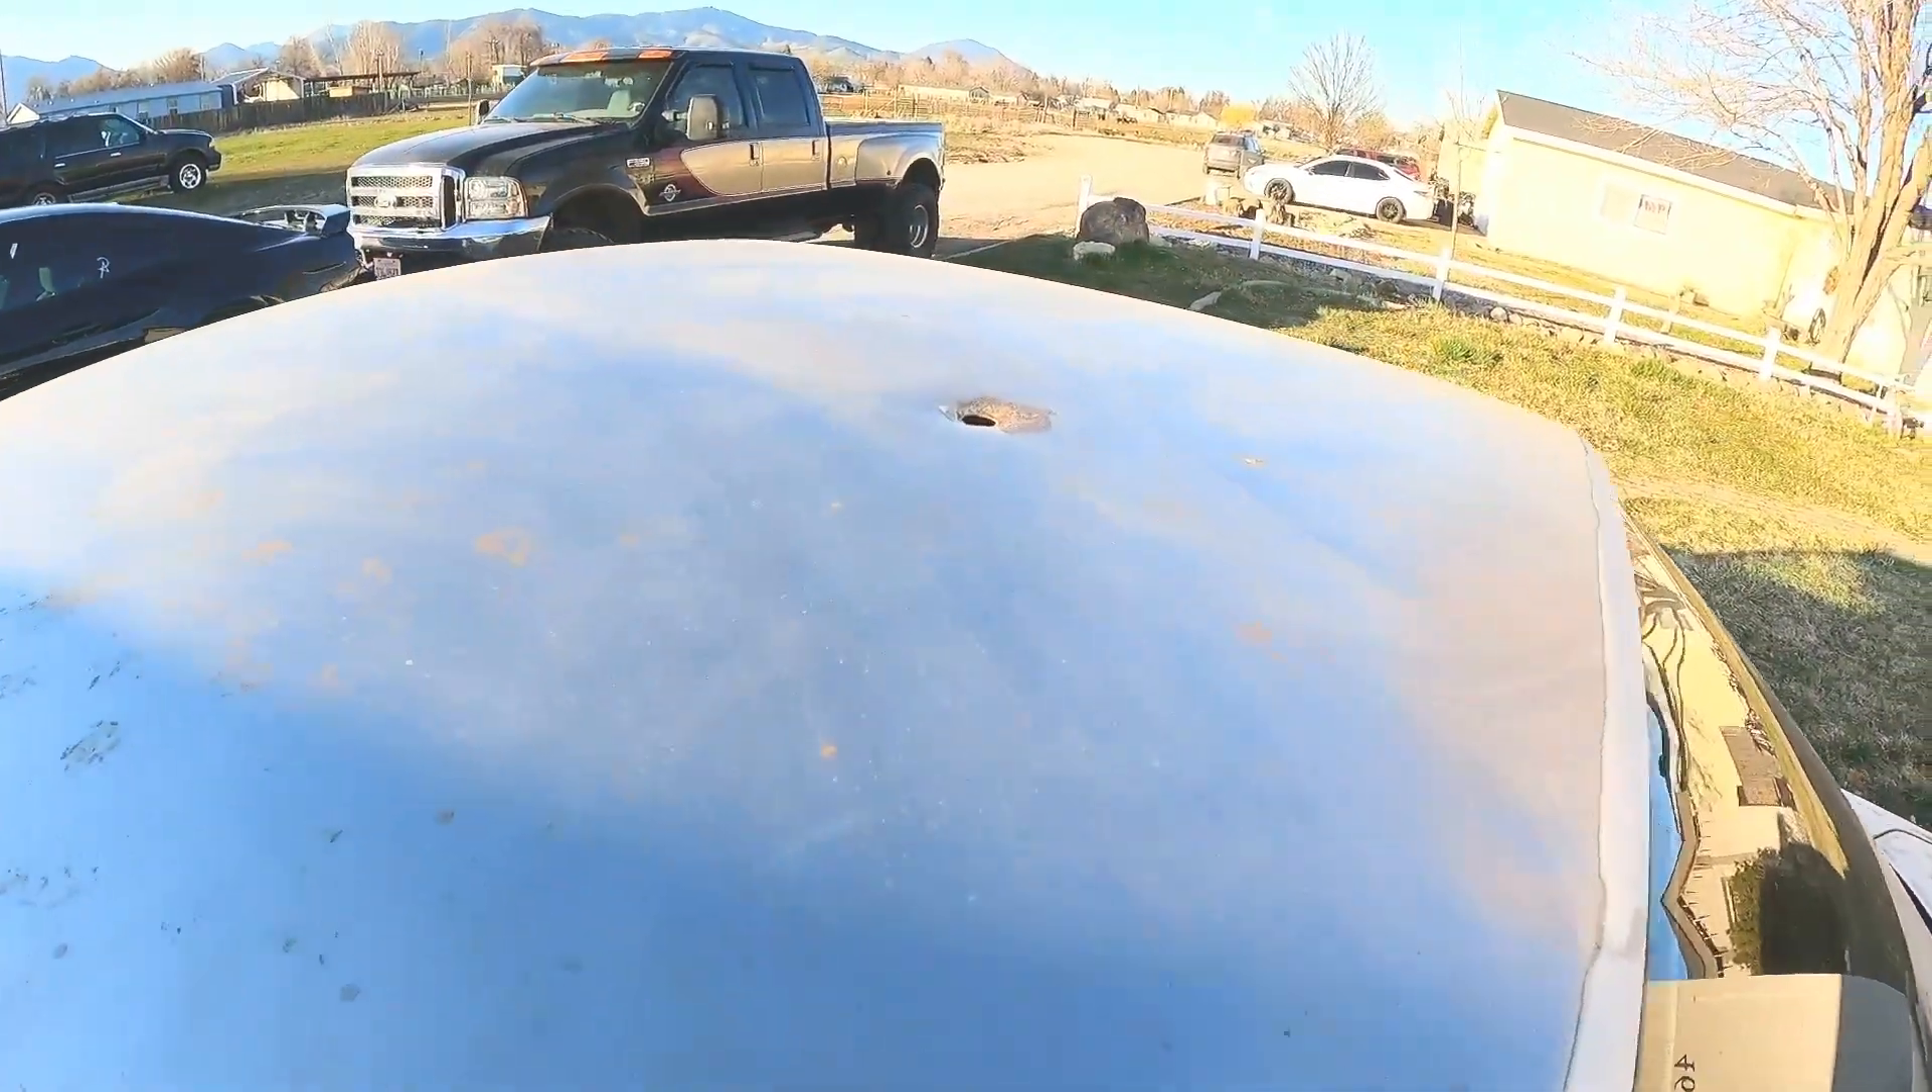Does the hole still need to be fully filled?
Yes.